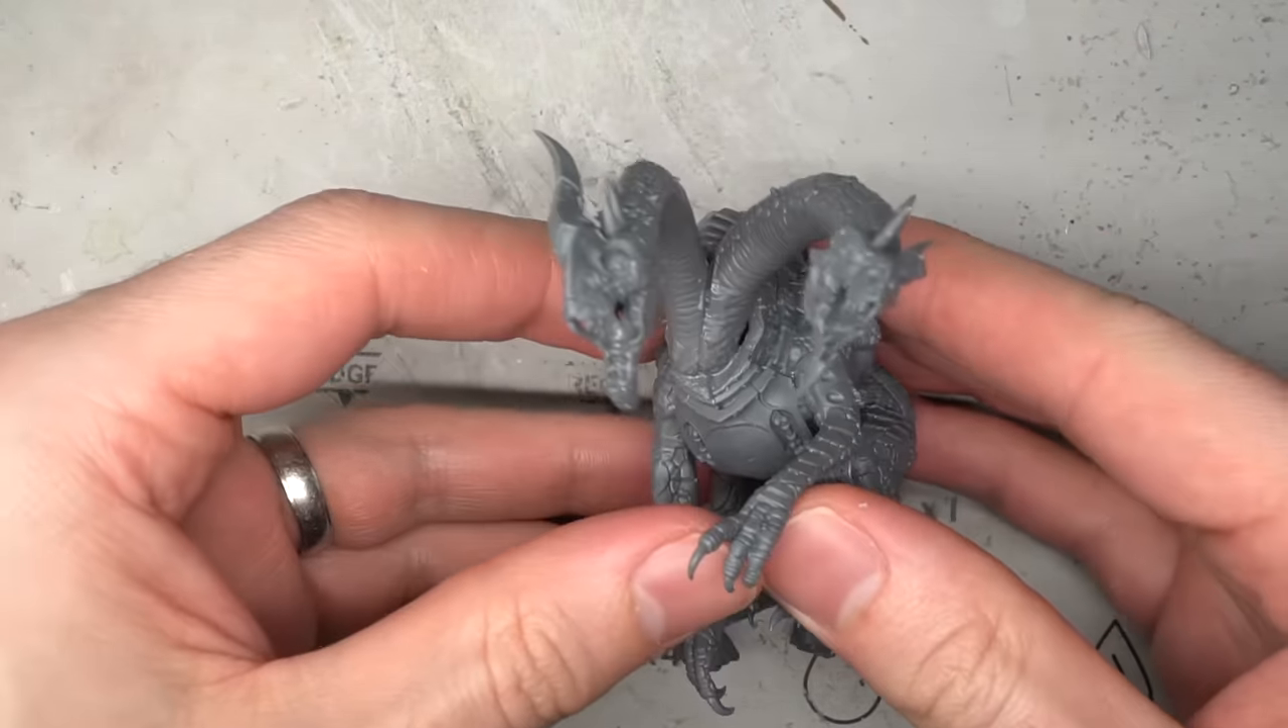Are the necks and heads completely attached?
Yes.